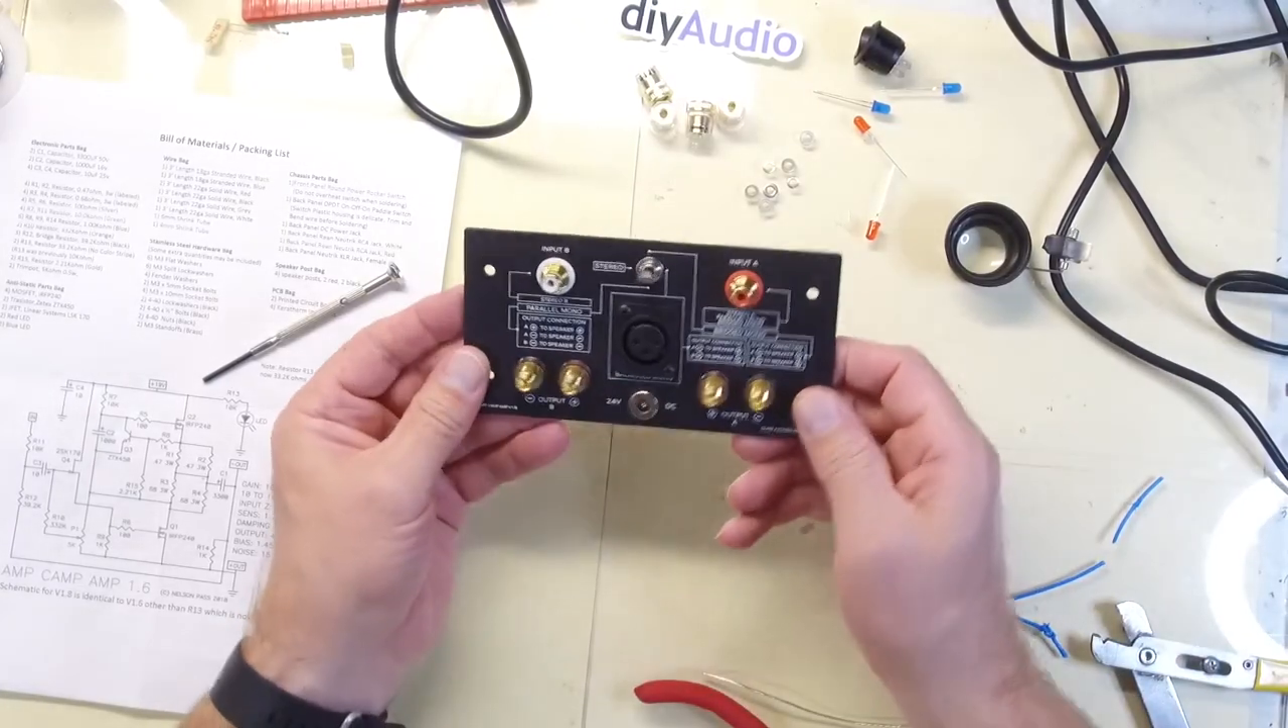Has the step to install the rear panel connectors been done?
Yes.